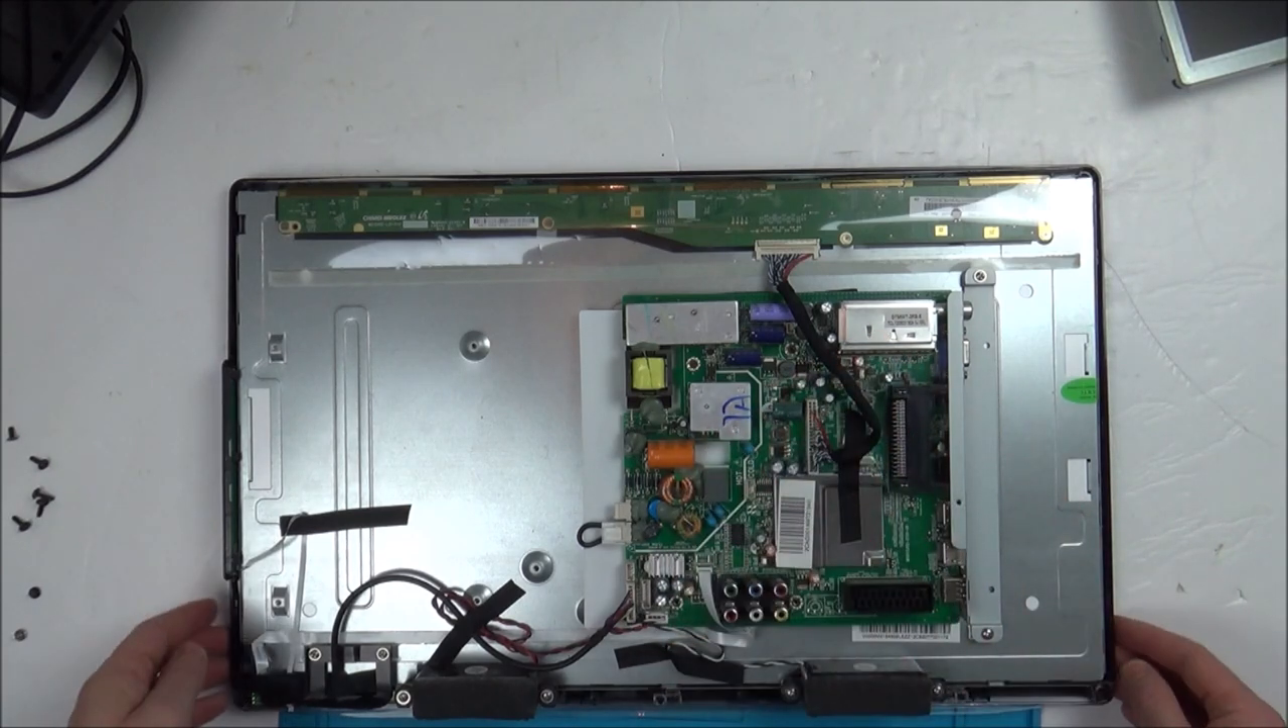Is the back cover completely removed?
Yes.